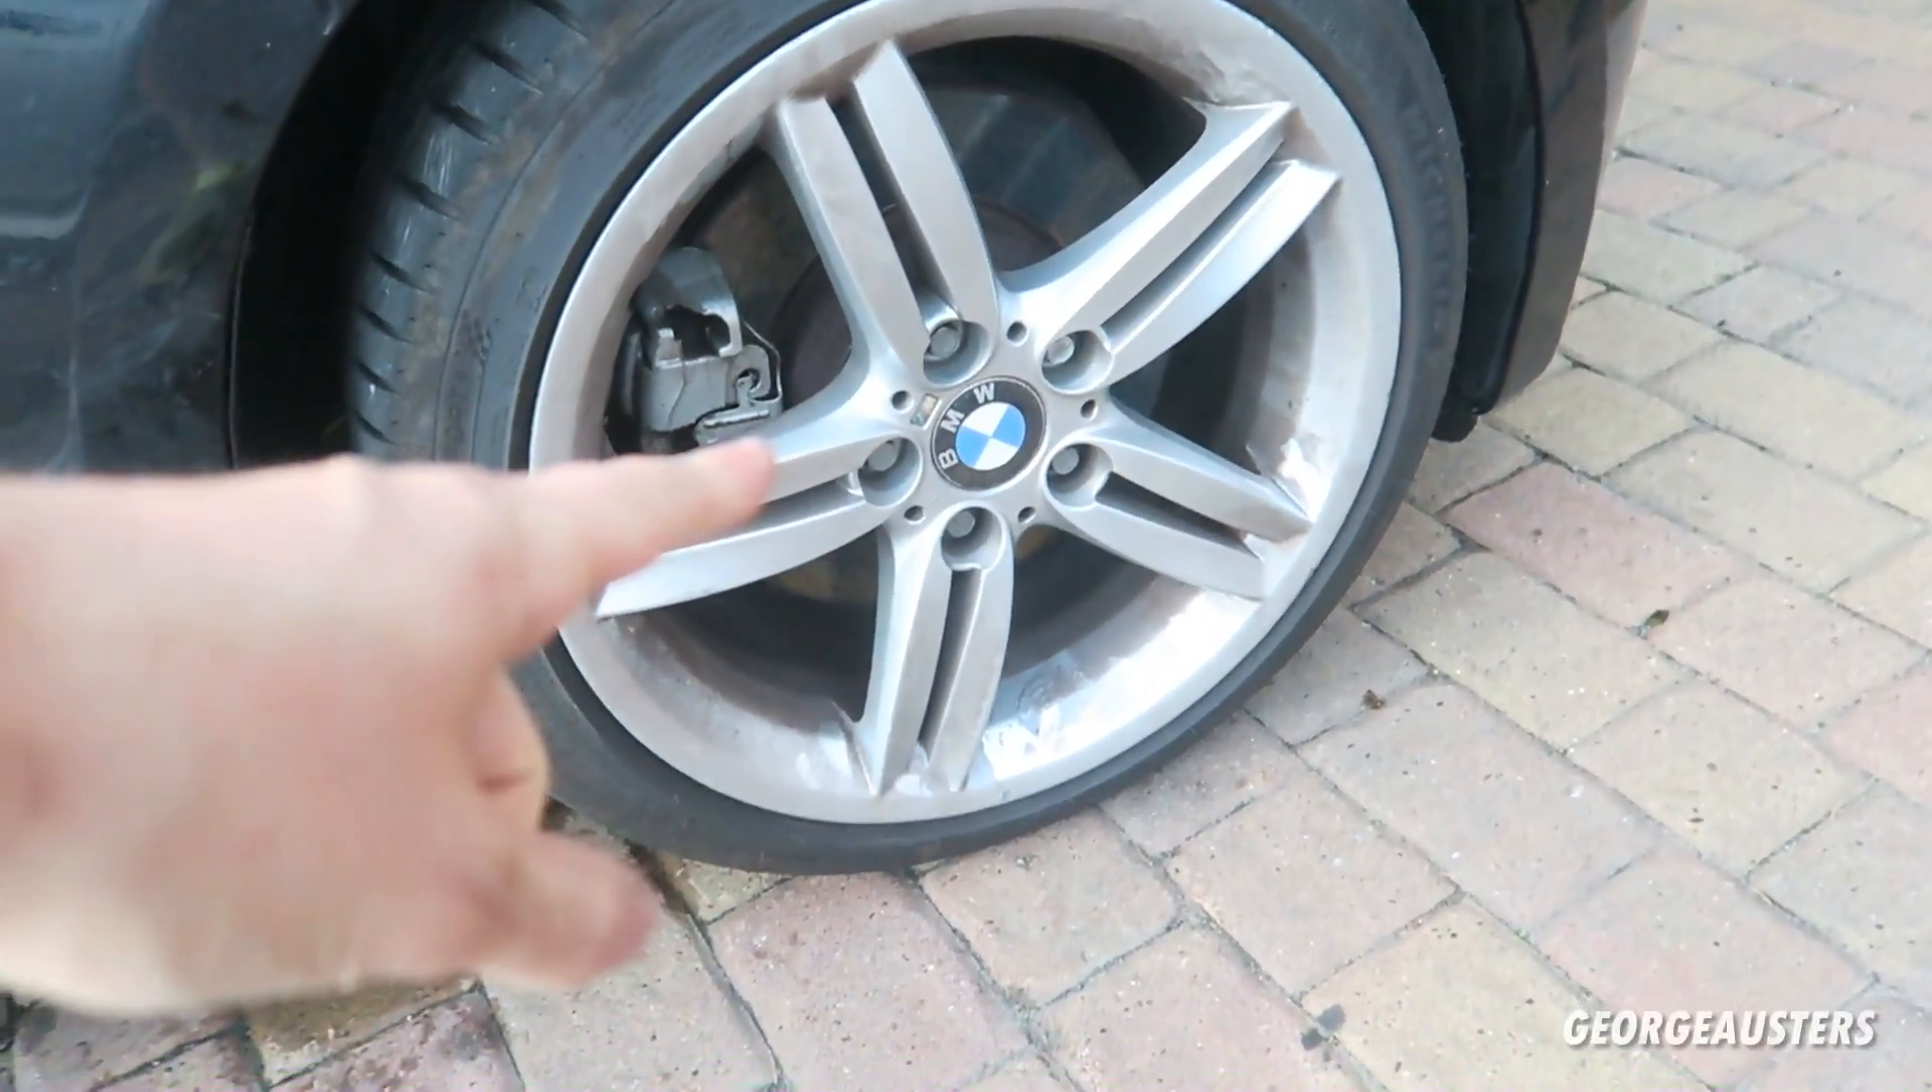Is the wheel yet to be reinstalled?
No.